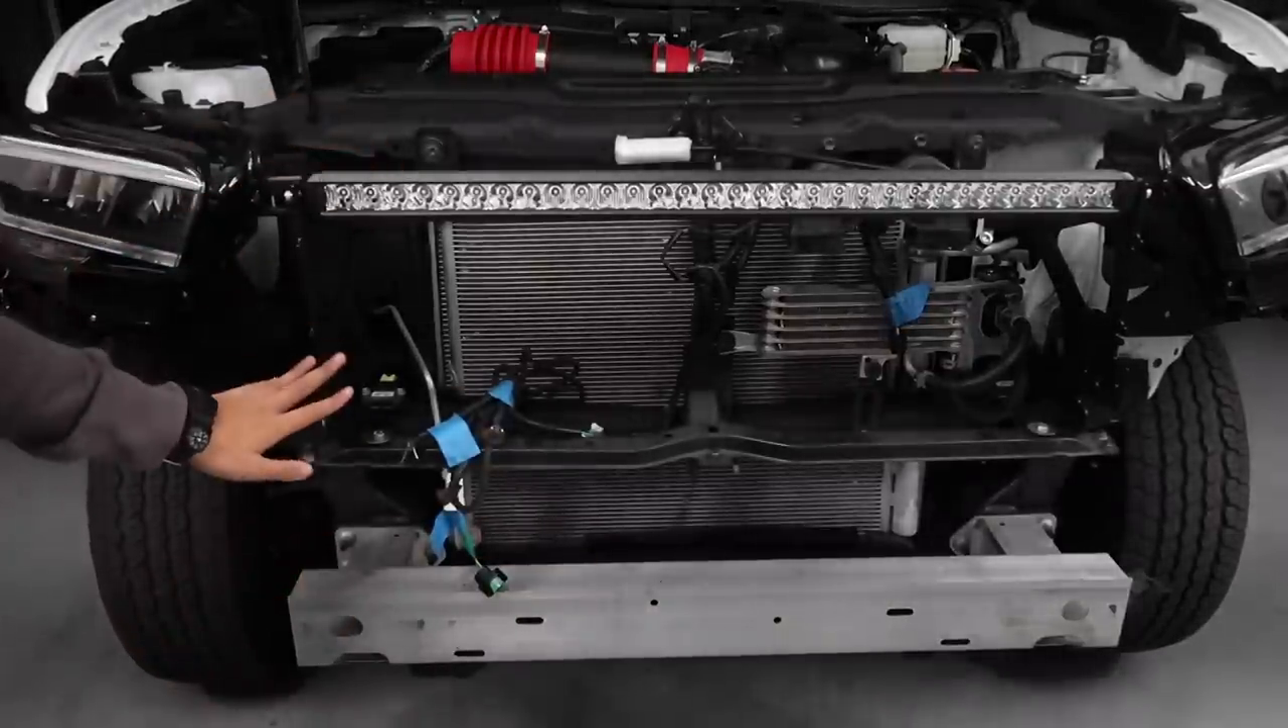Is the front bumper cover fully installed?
No.